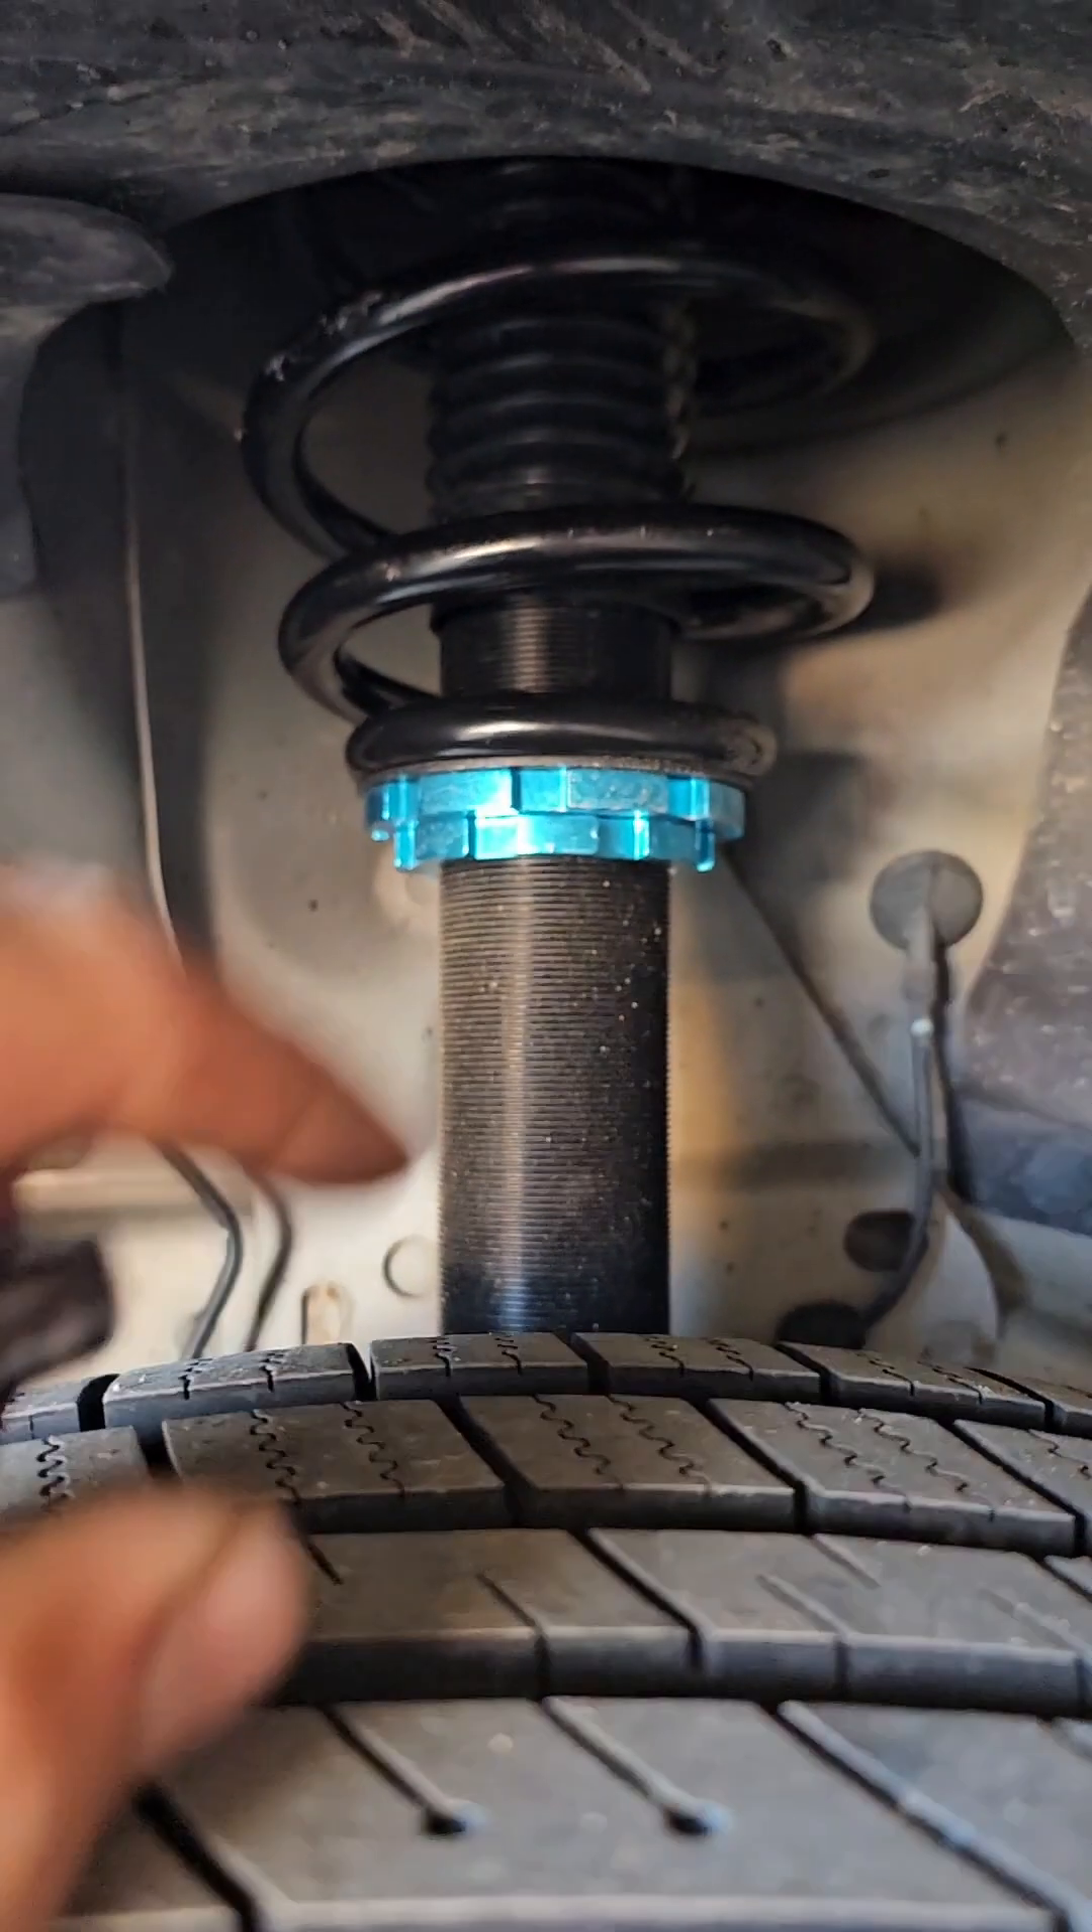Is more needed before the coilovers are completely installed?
No.